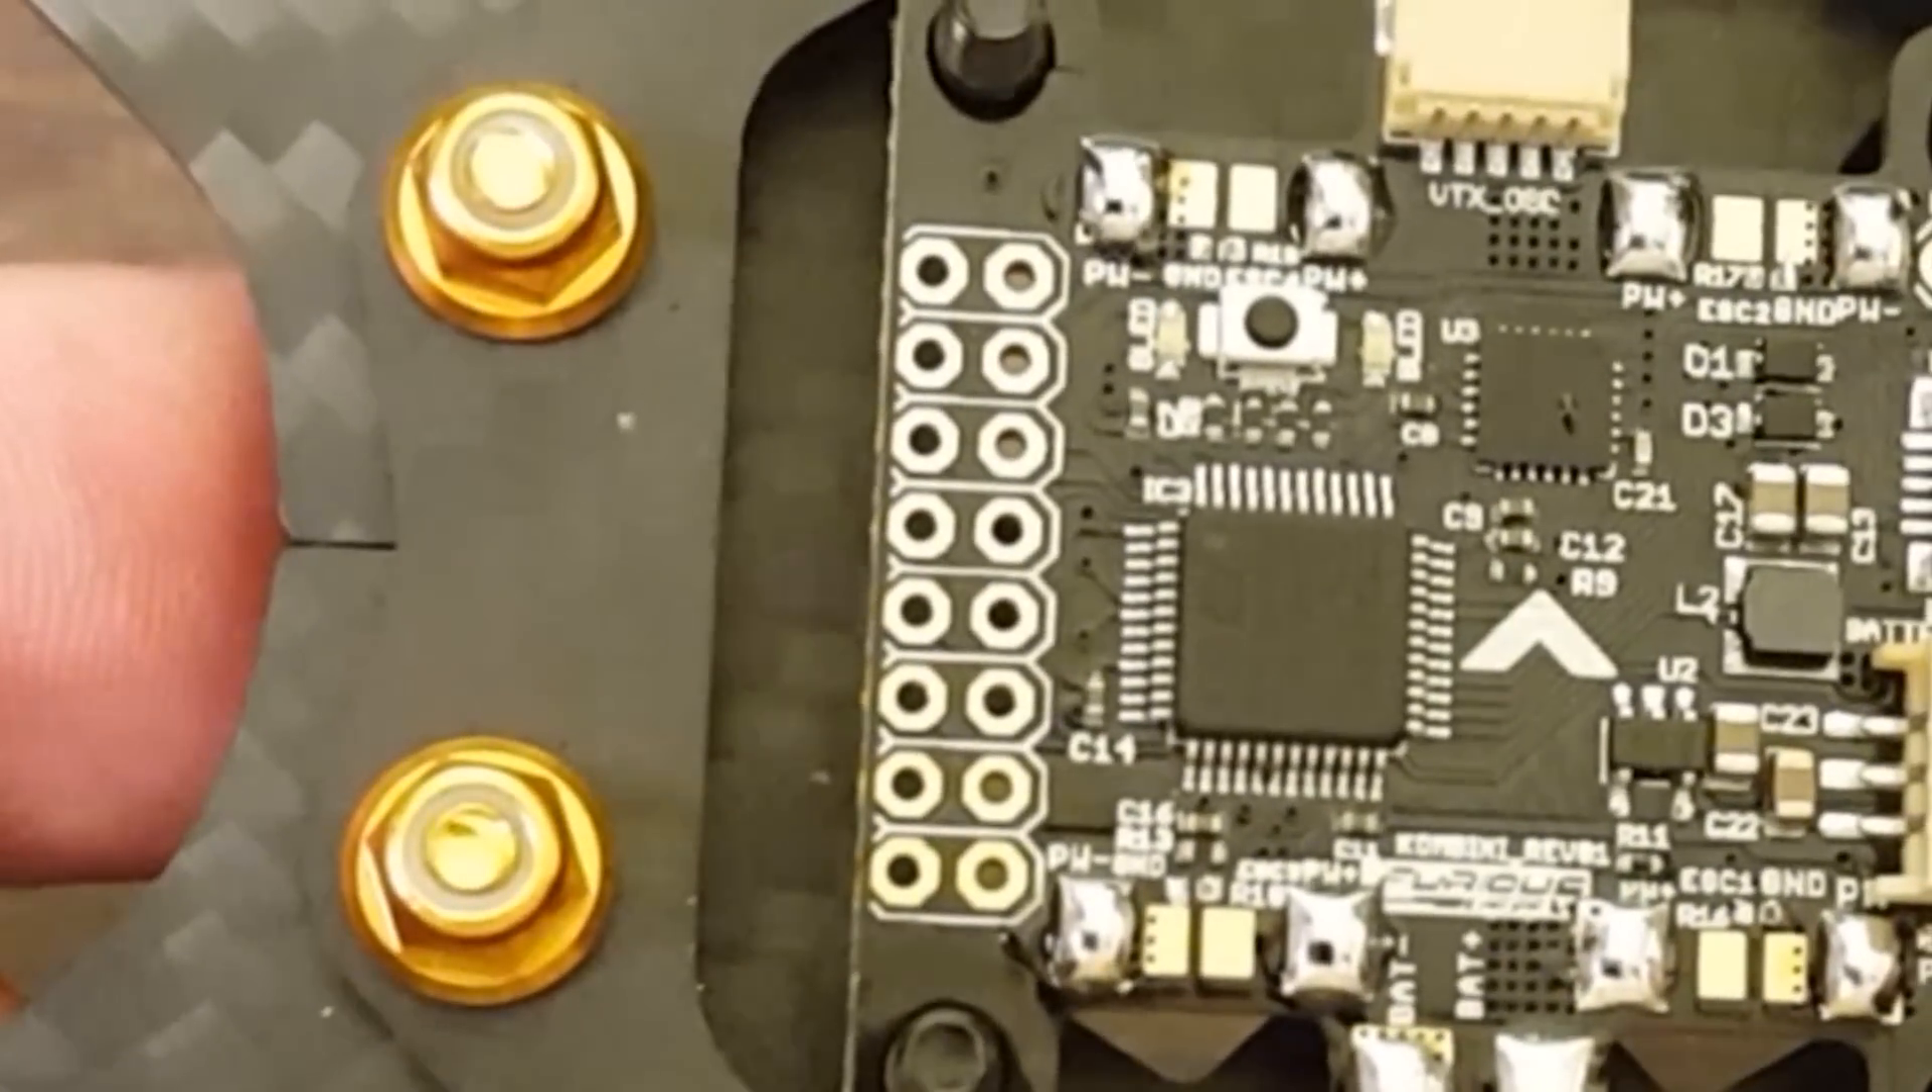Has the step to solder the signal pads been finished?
No.